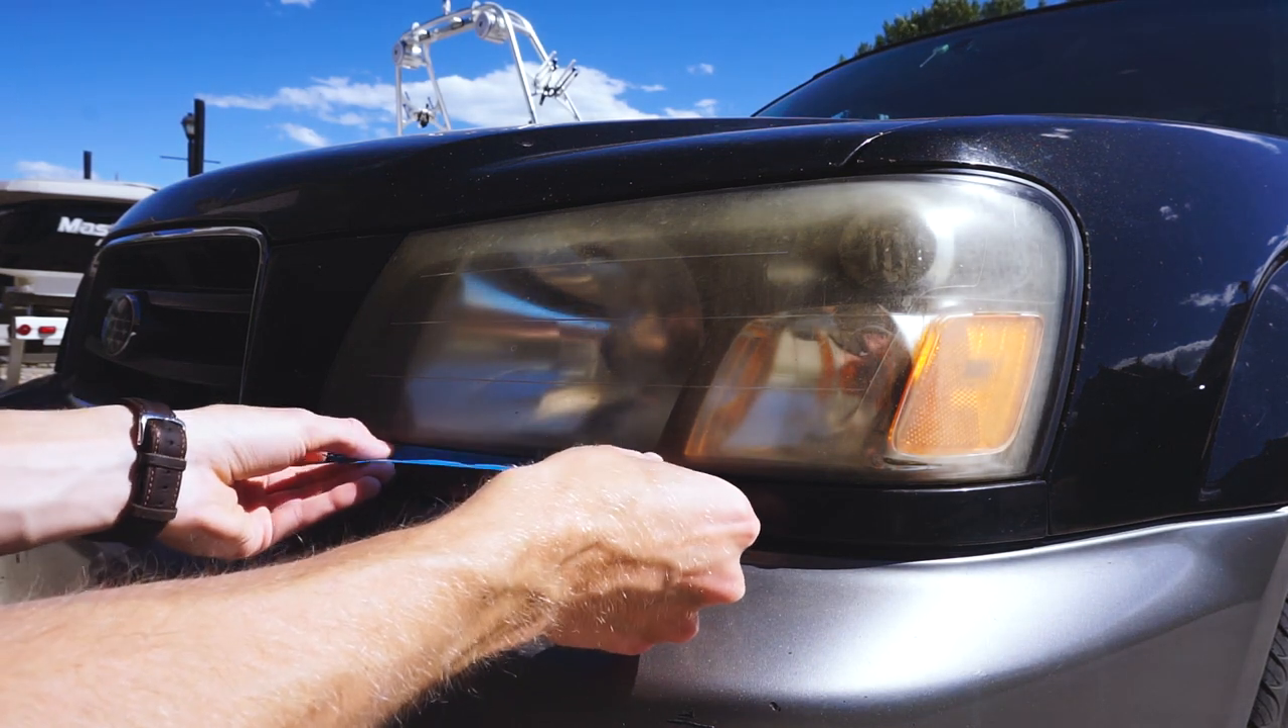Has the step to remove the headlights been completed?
No.